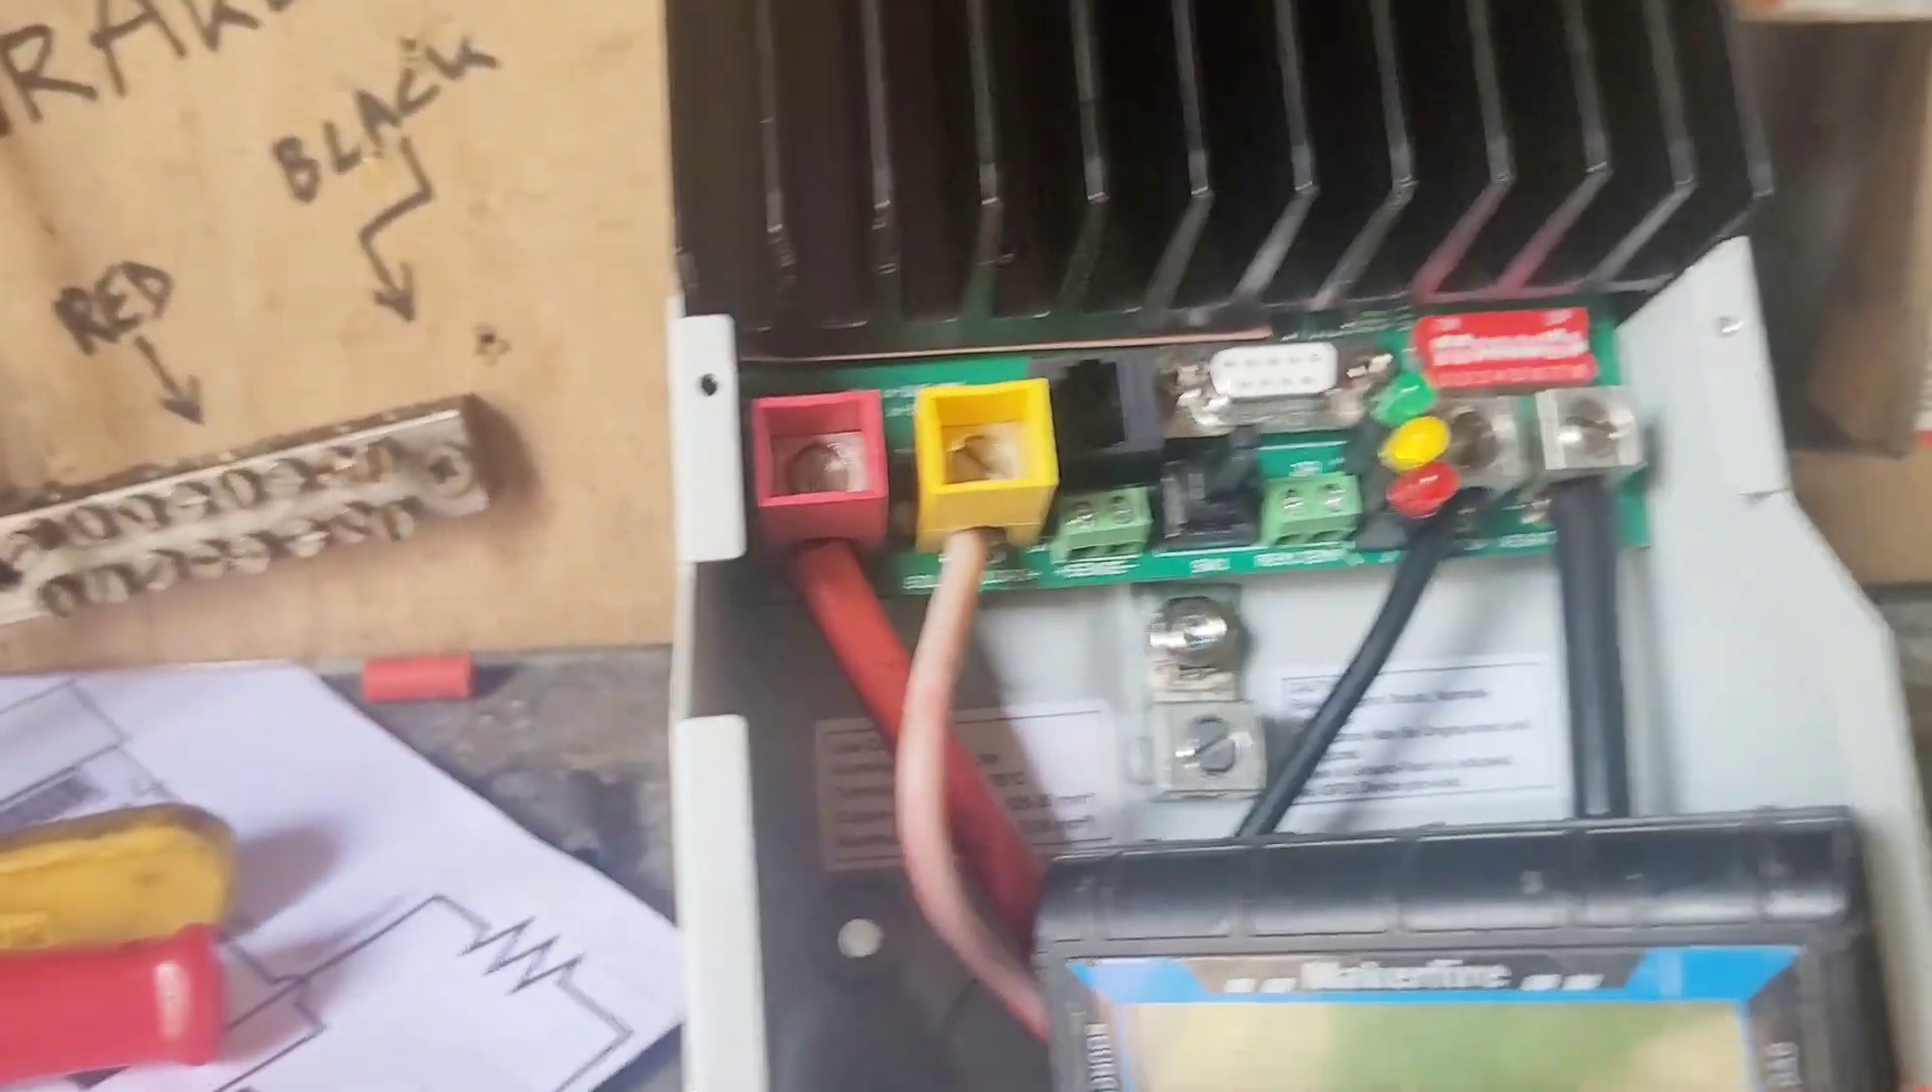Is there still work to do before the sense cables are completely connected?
Yes.